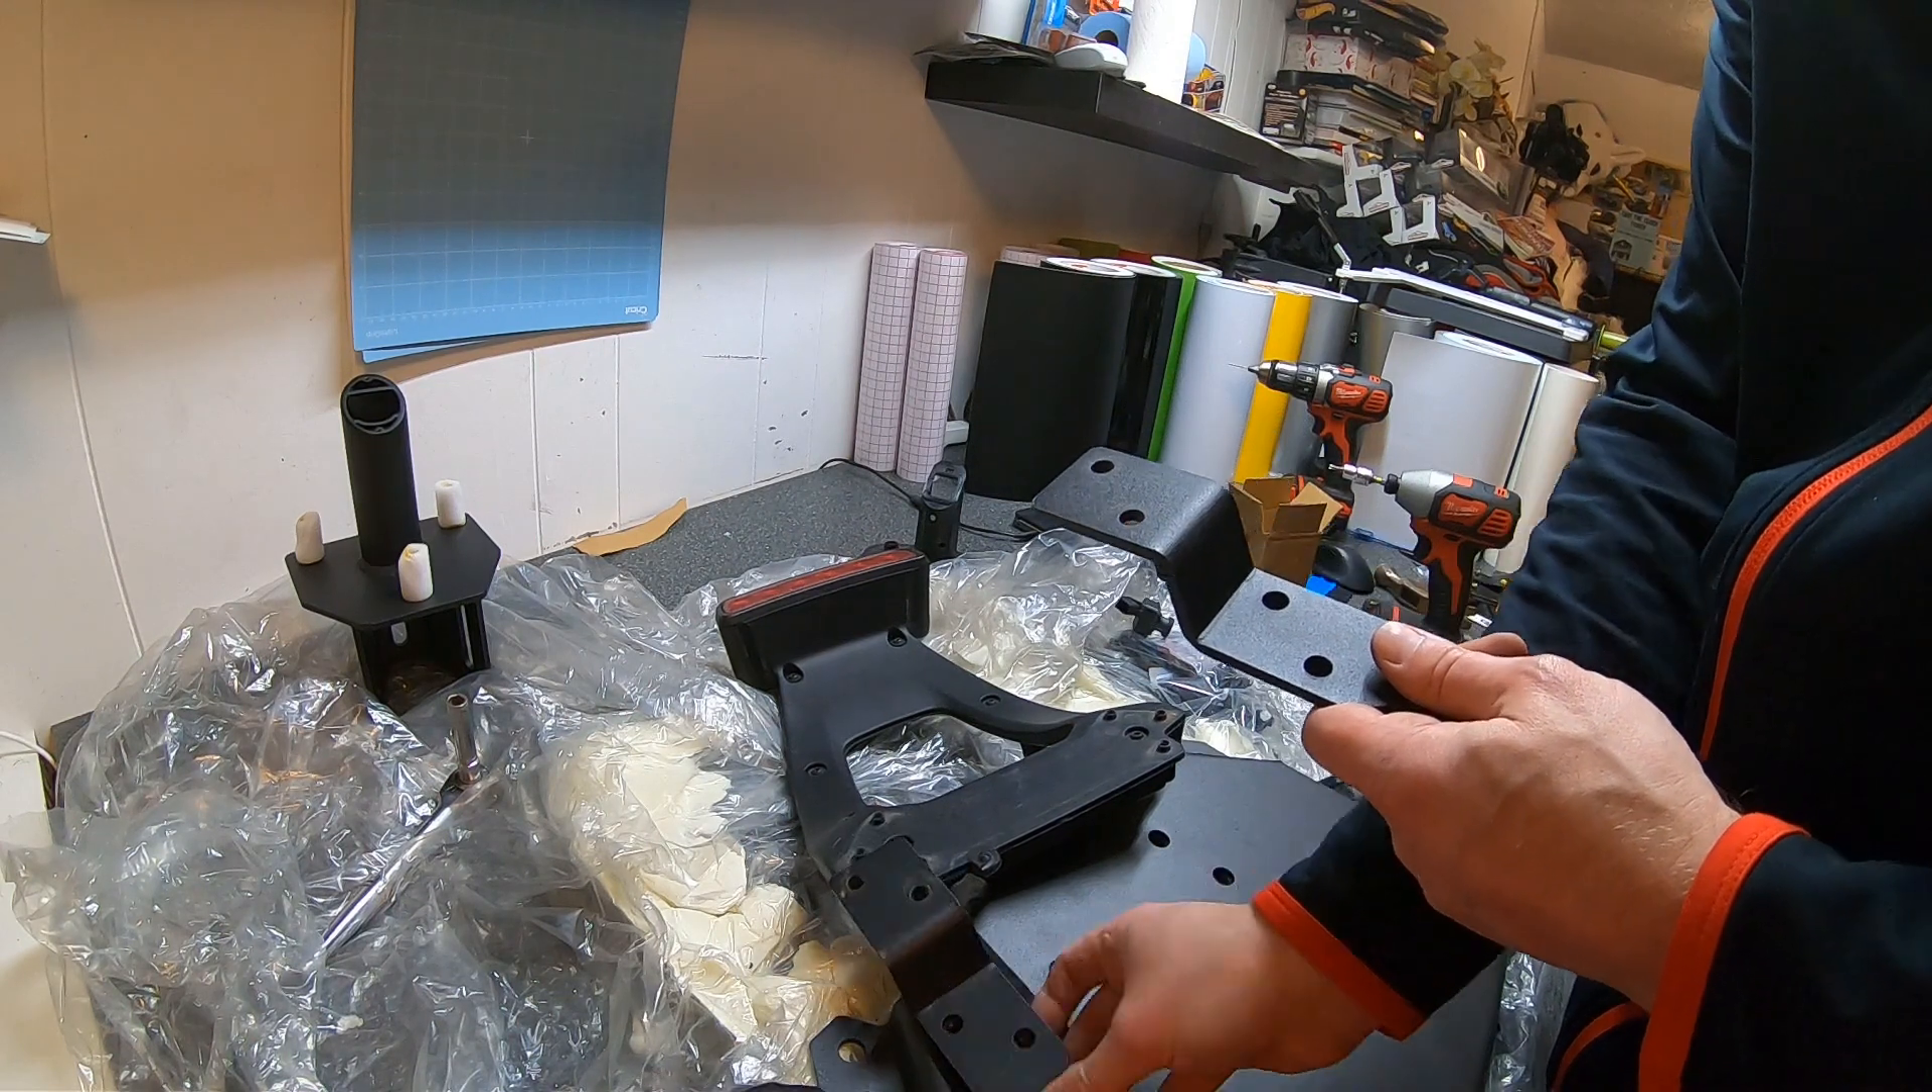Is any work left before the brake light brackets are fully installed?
Yes.